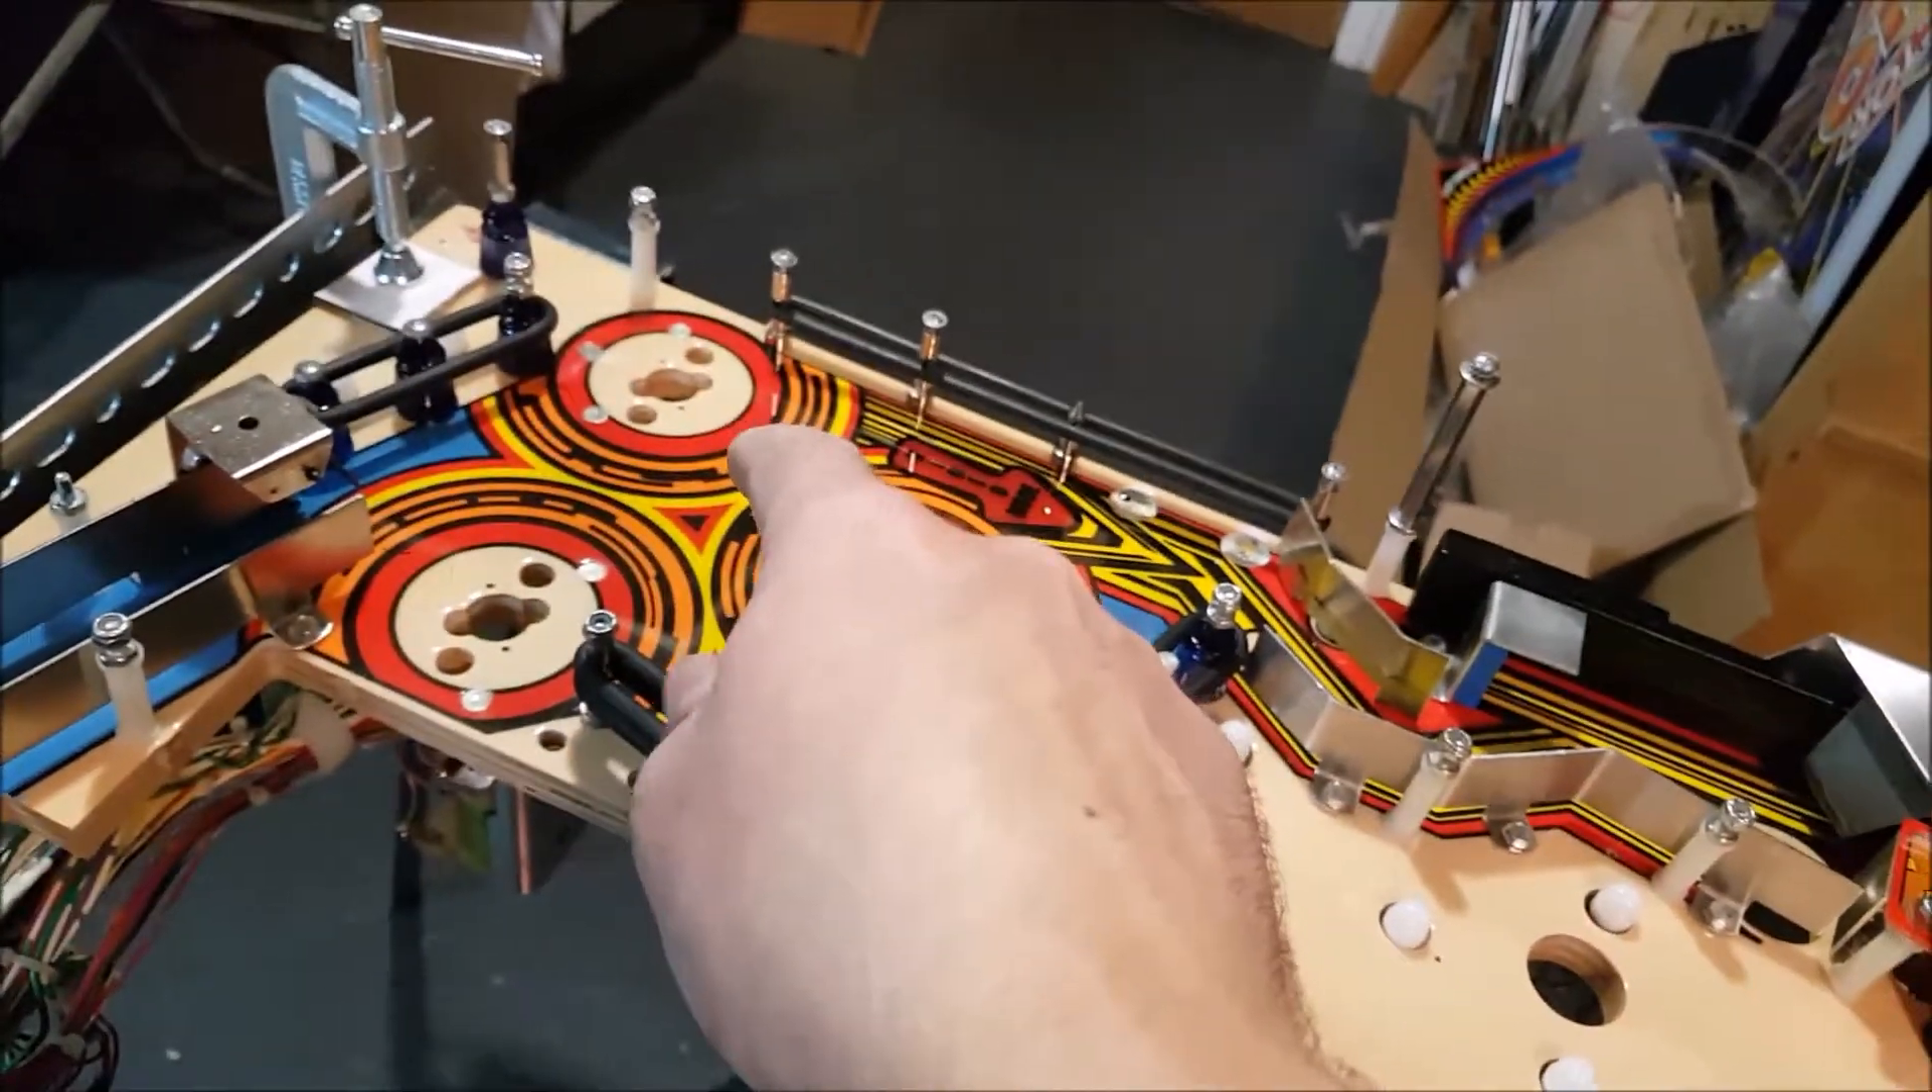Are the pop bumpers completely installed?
No.